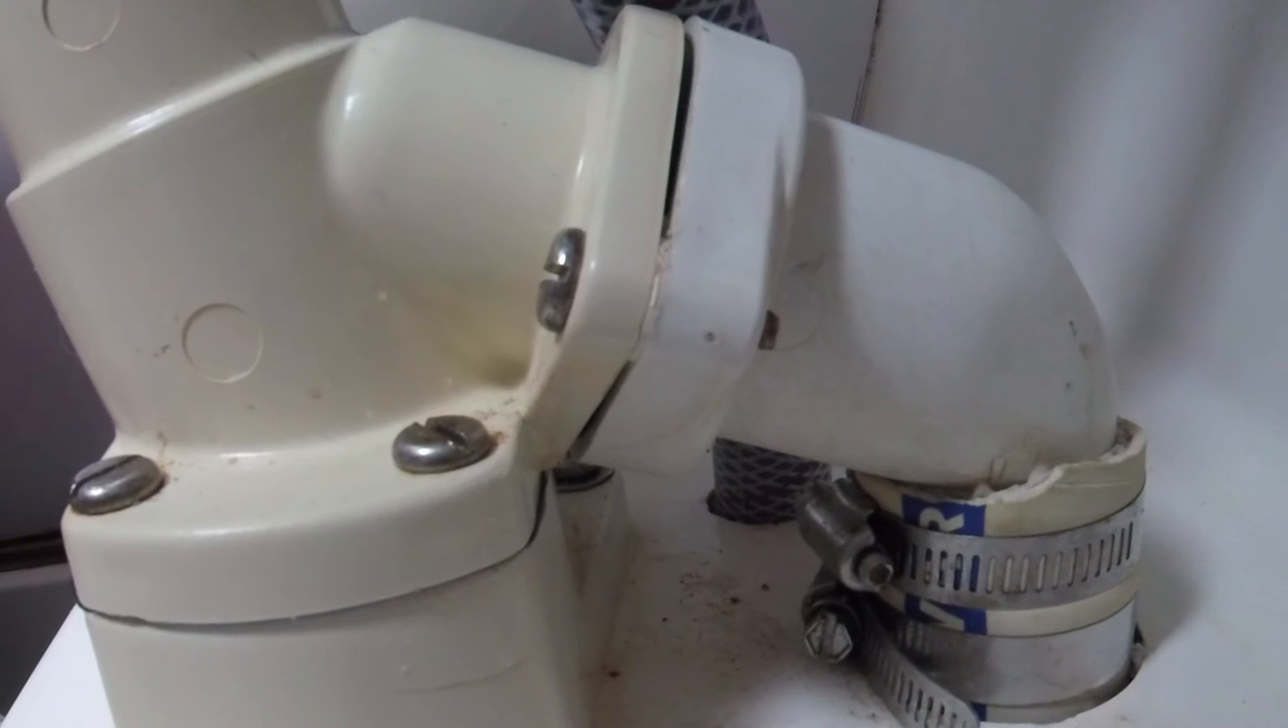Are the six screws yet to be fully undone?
Yes.